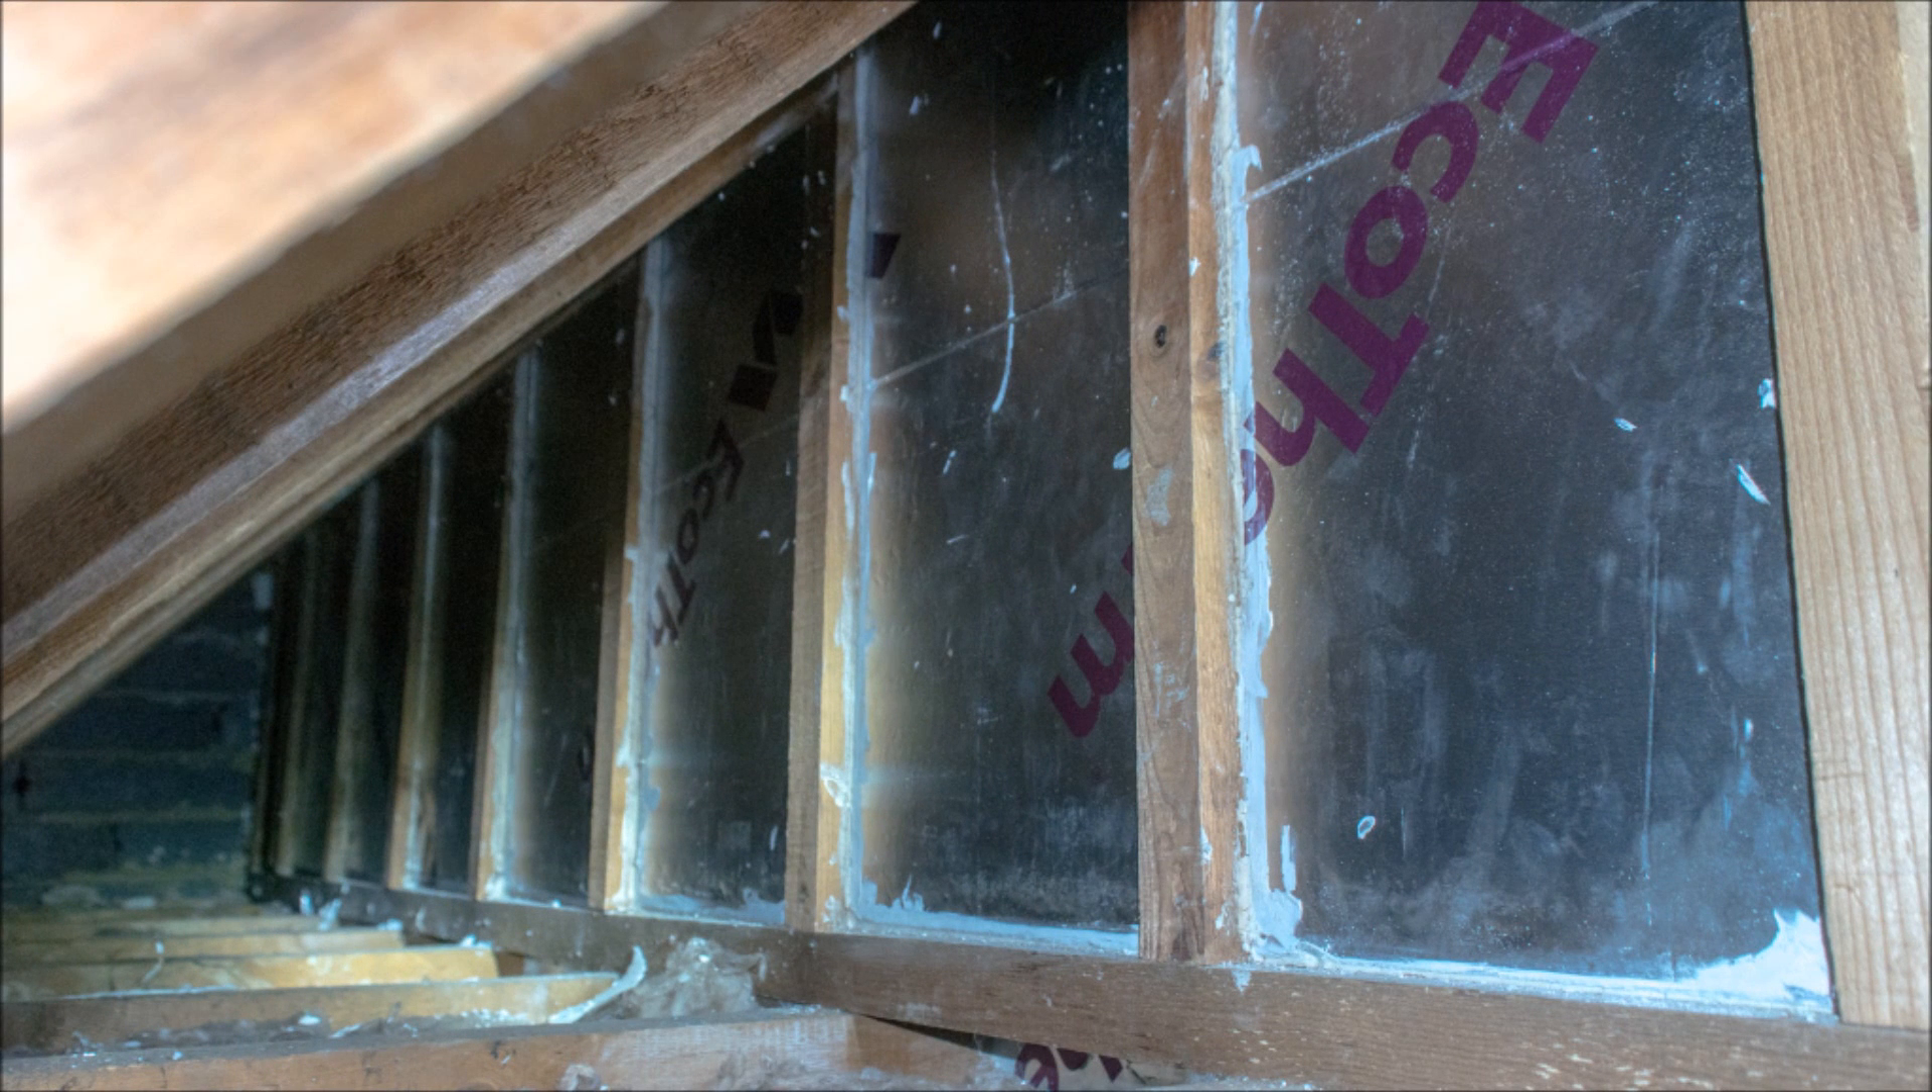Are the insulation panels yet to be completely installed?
No.